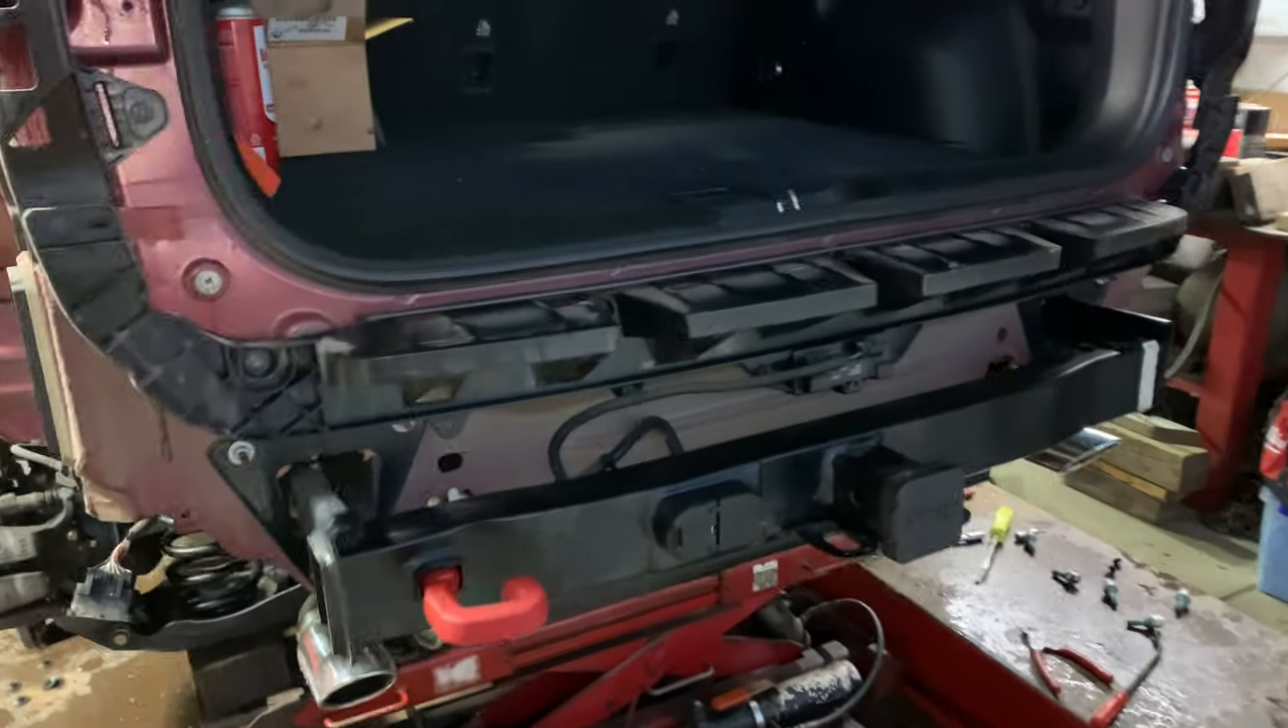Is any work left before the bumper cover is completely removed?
No.